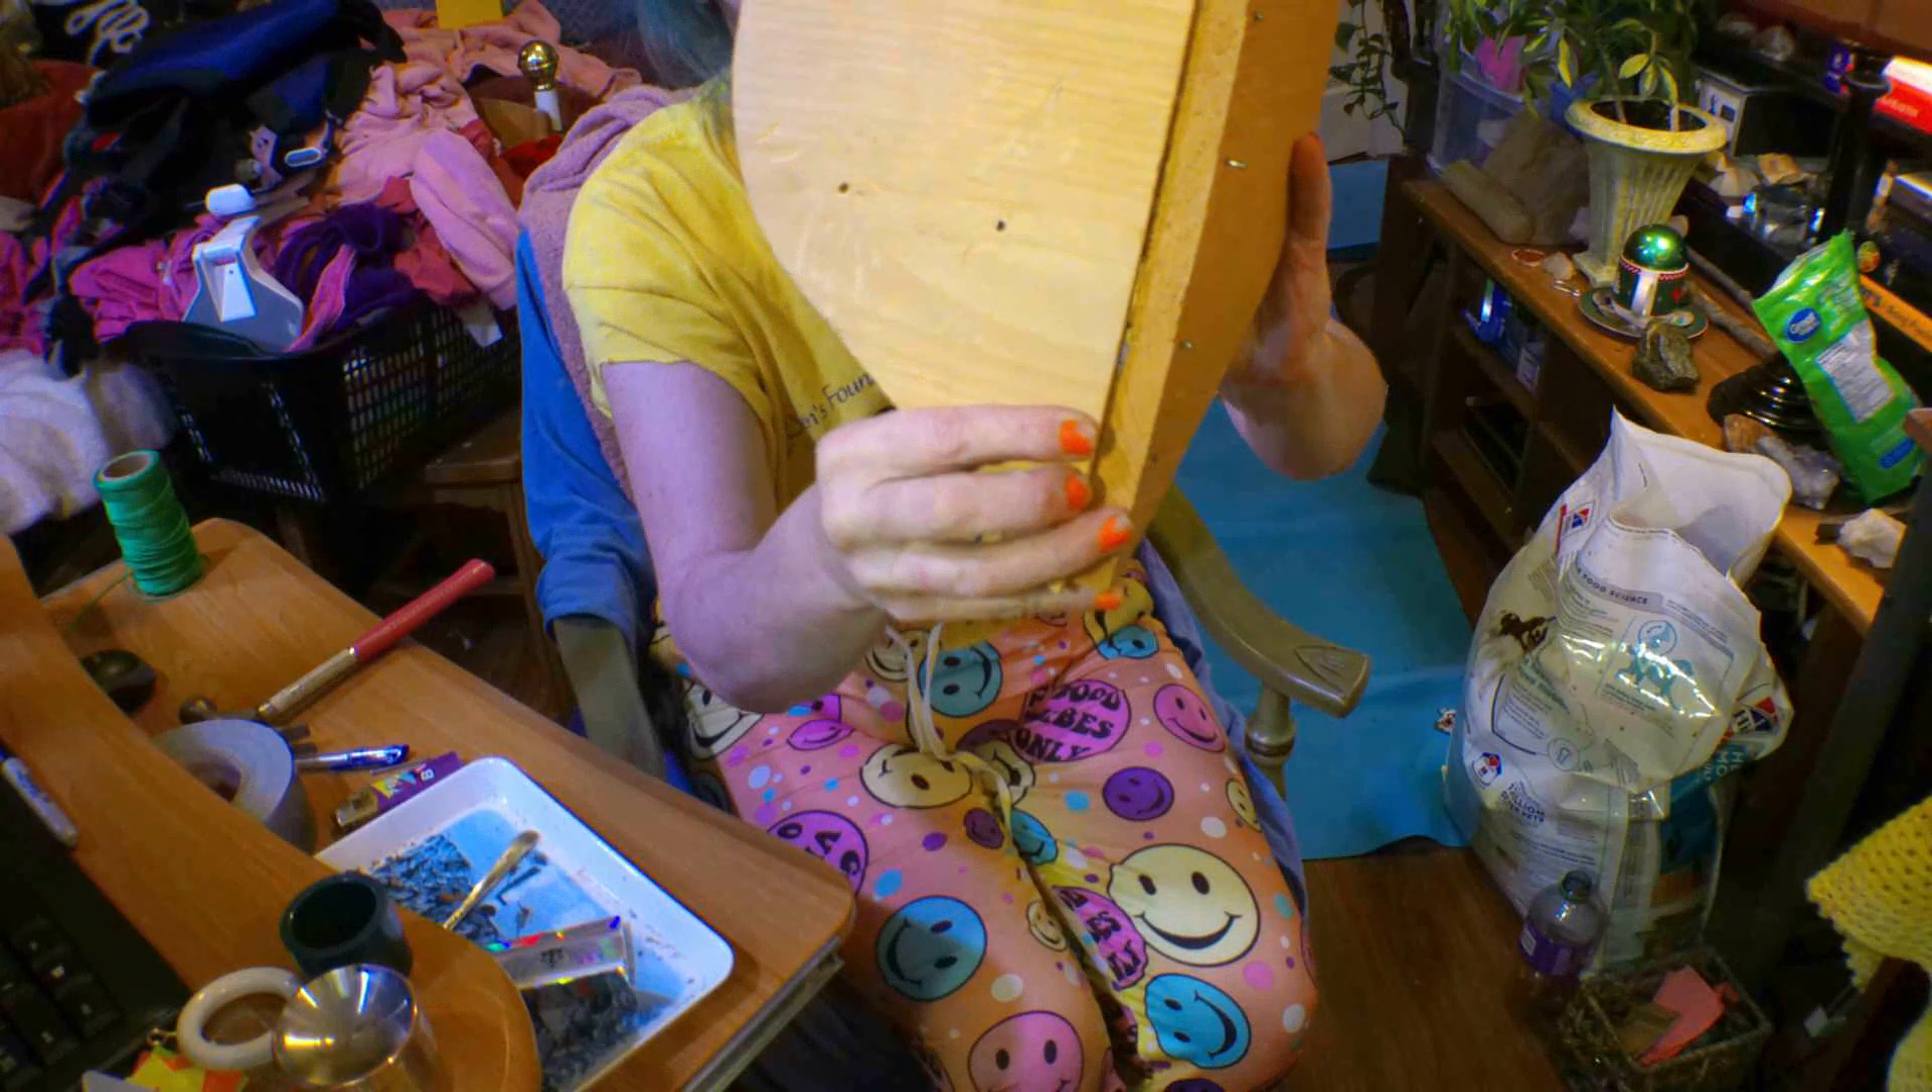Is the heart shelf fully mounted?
No.